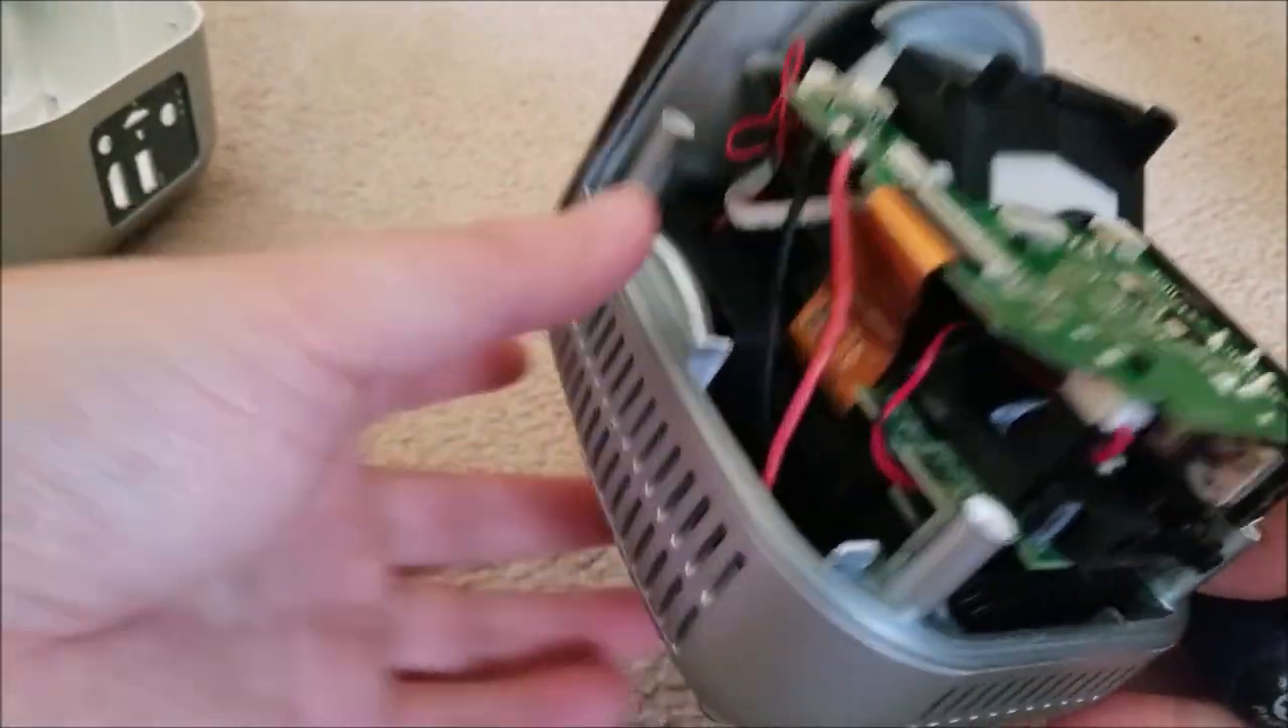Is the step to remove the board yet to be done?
Yes.